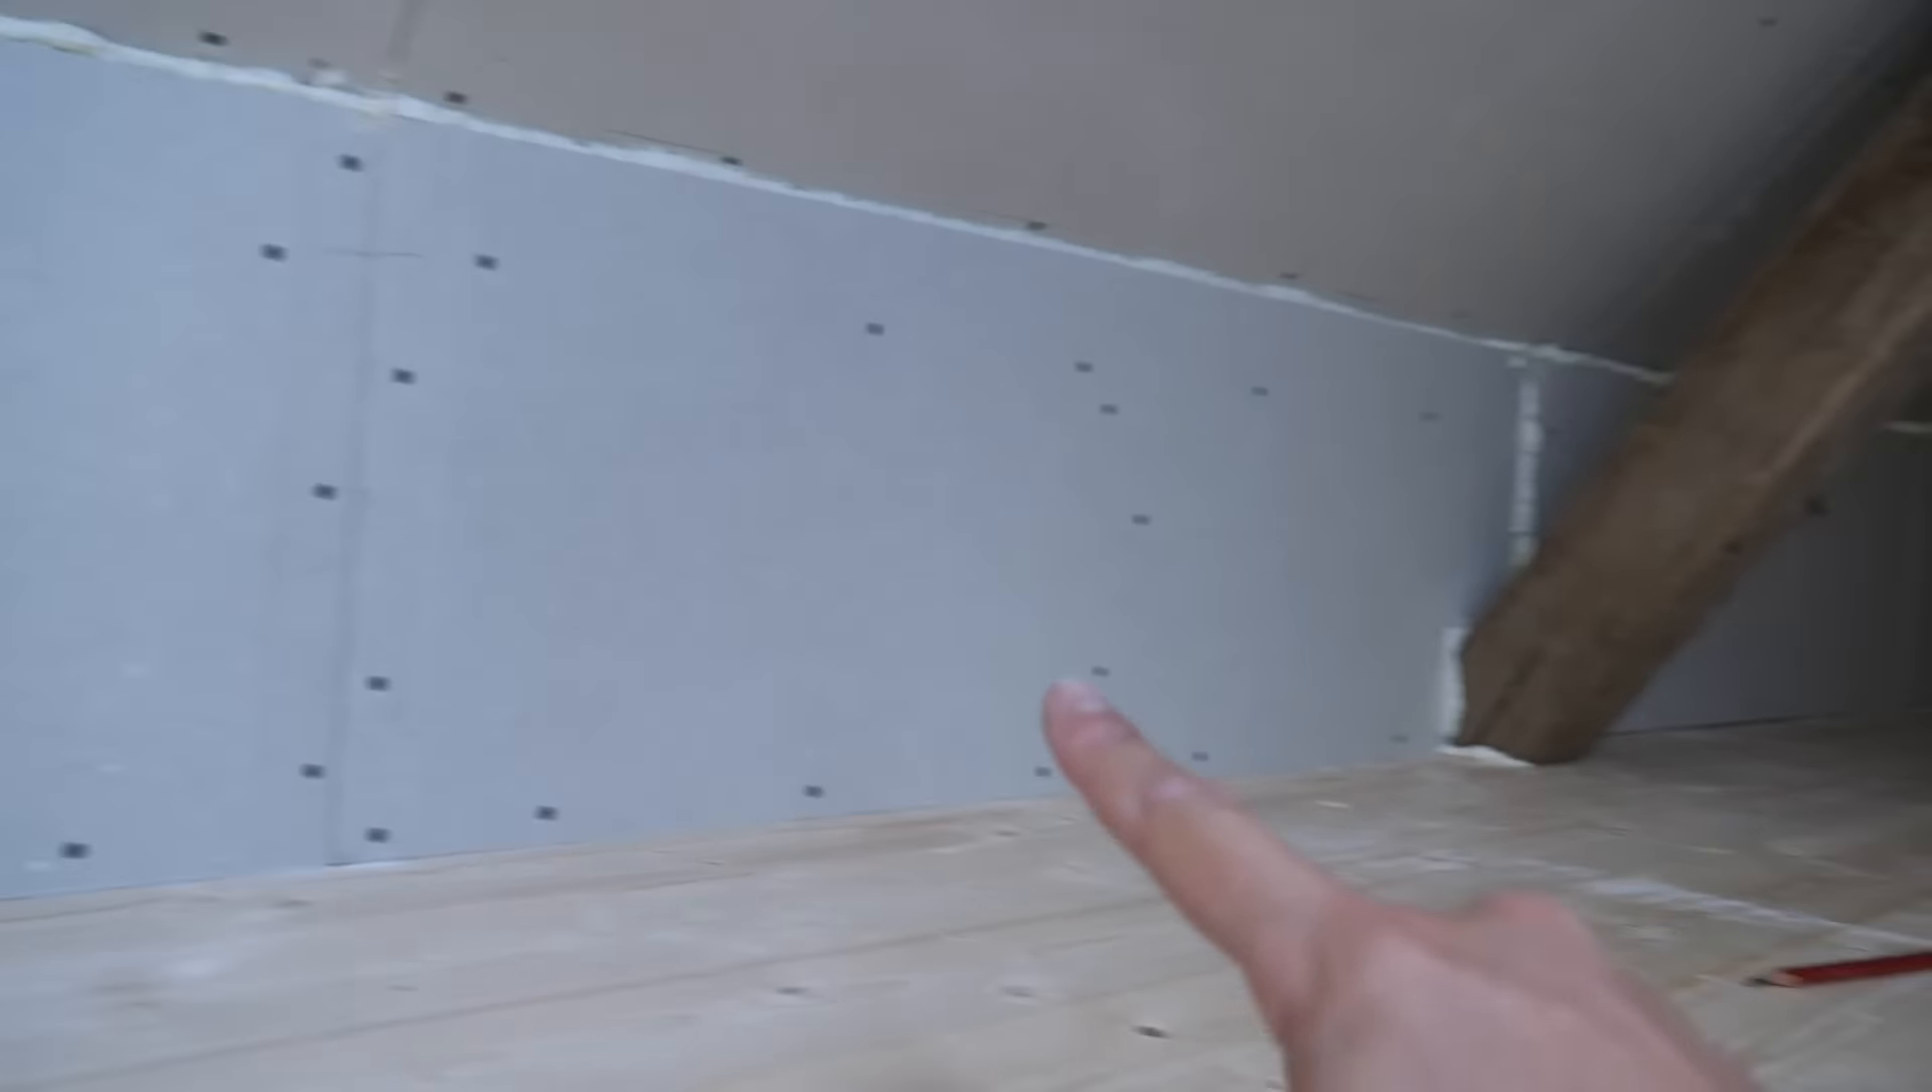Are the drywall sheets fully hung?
Yes.